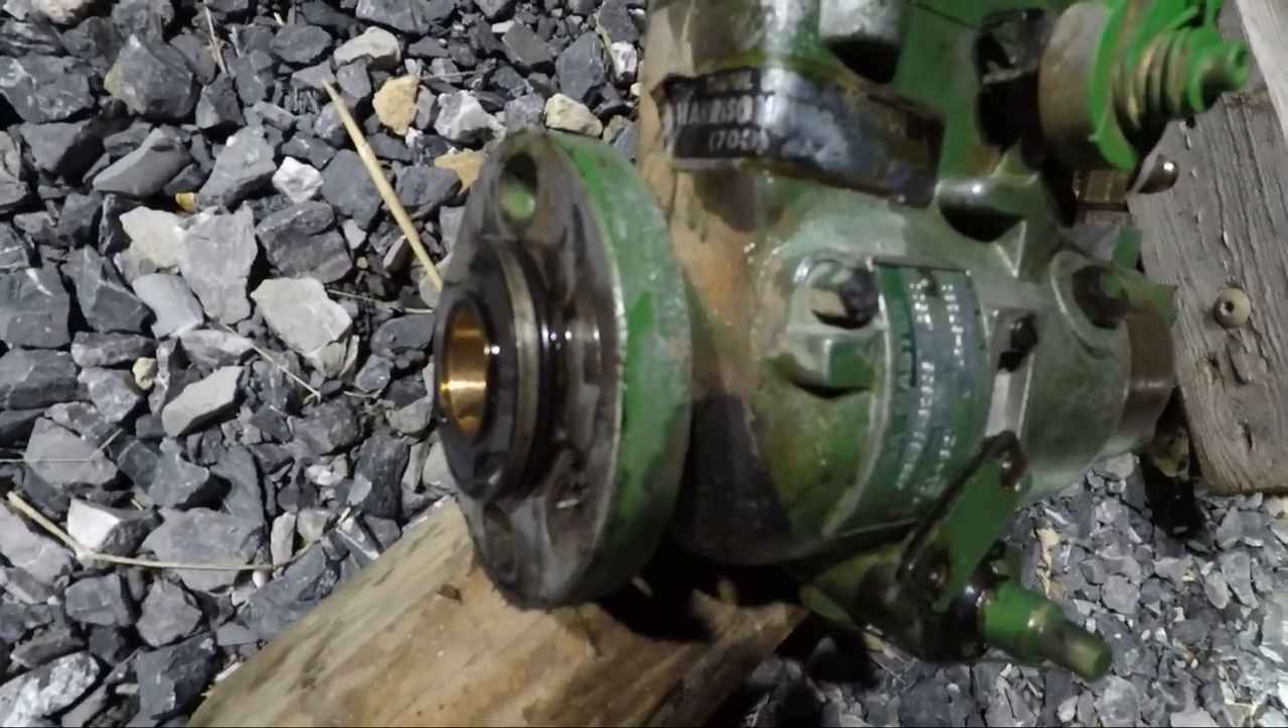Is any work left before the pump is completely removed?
No.